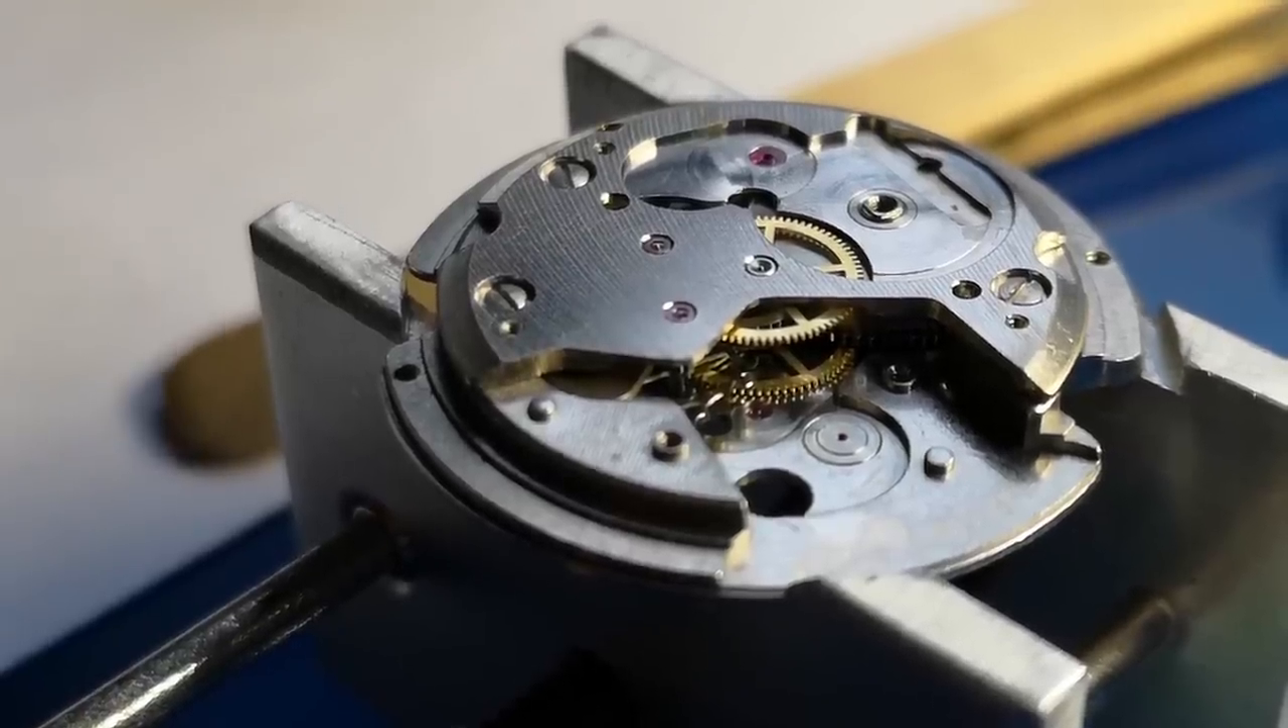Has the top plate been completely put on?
Yes.